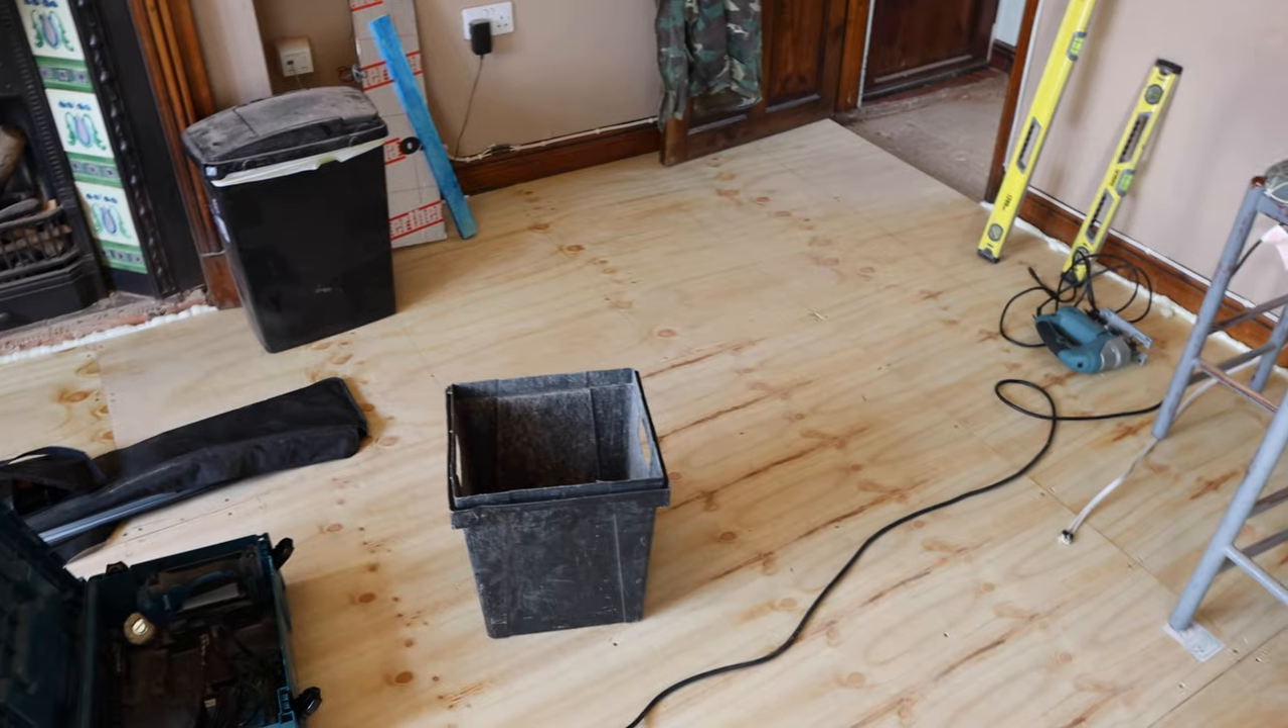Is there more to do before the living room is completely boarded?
No.